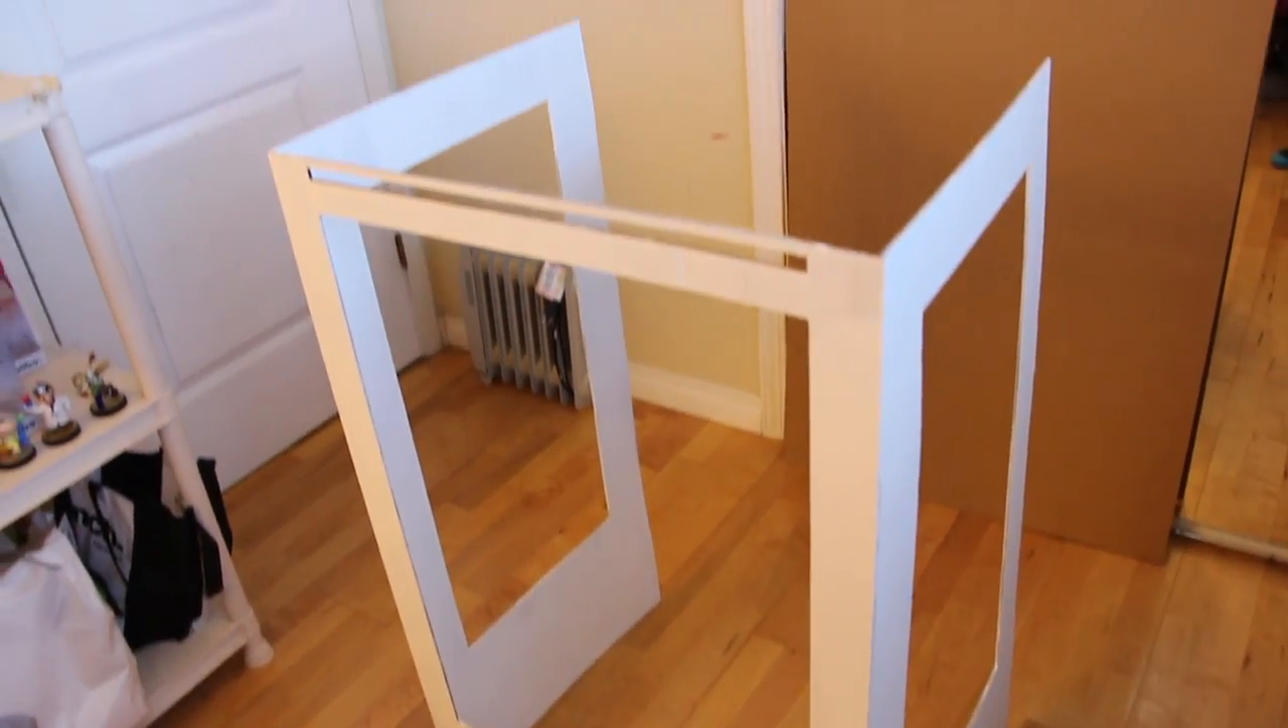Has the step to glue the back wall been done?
No.